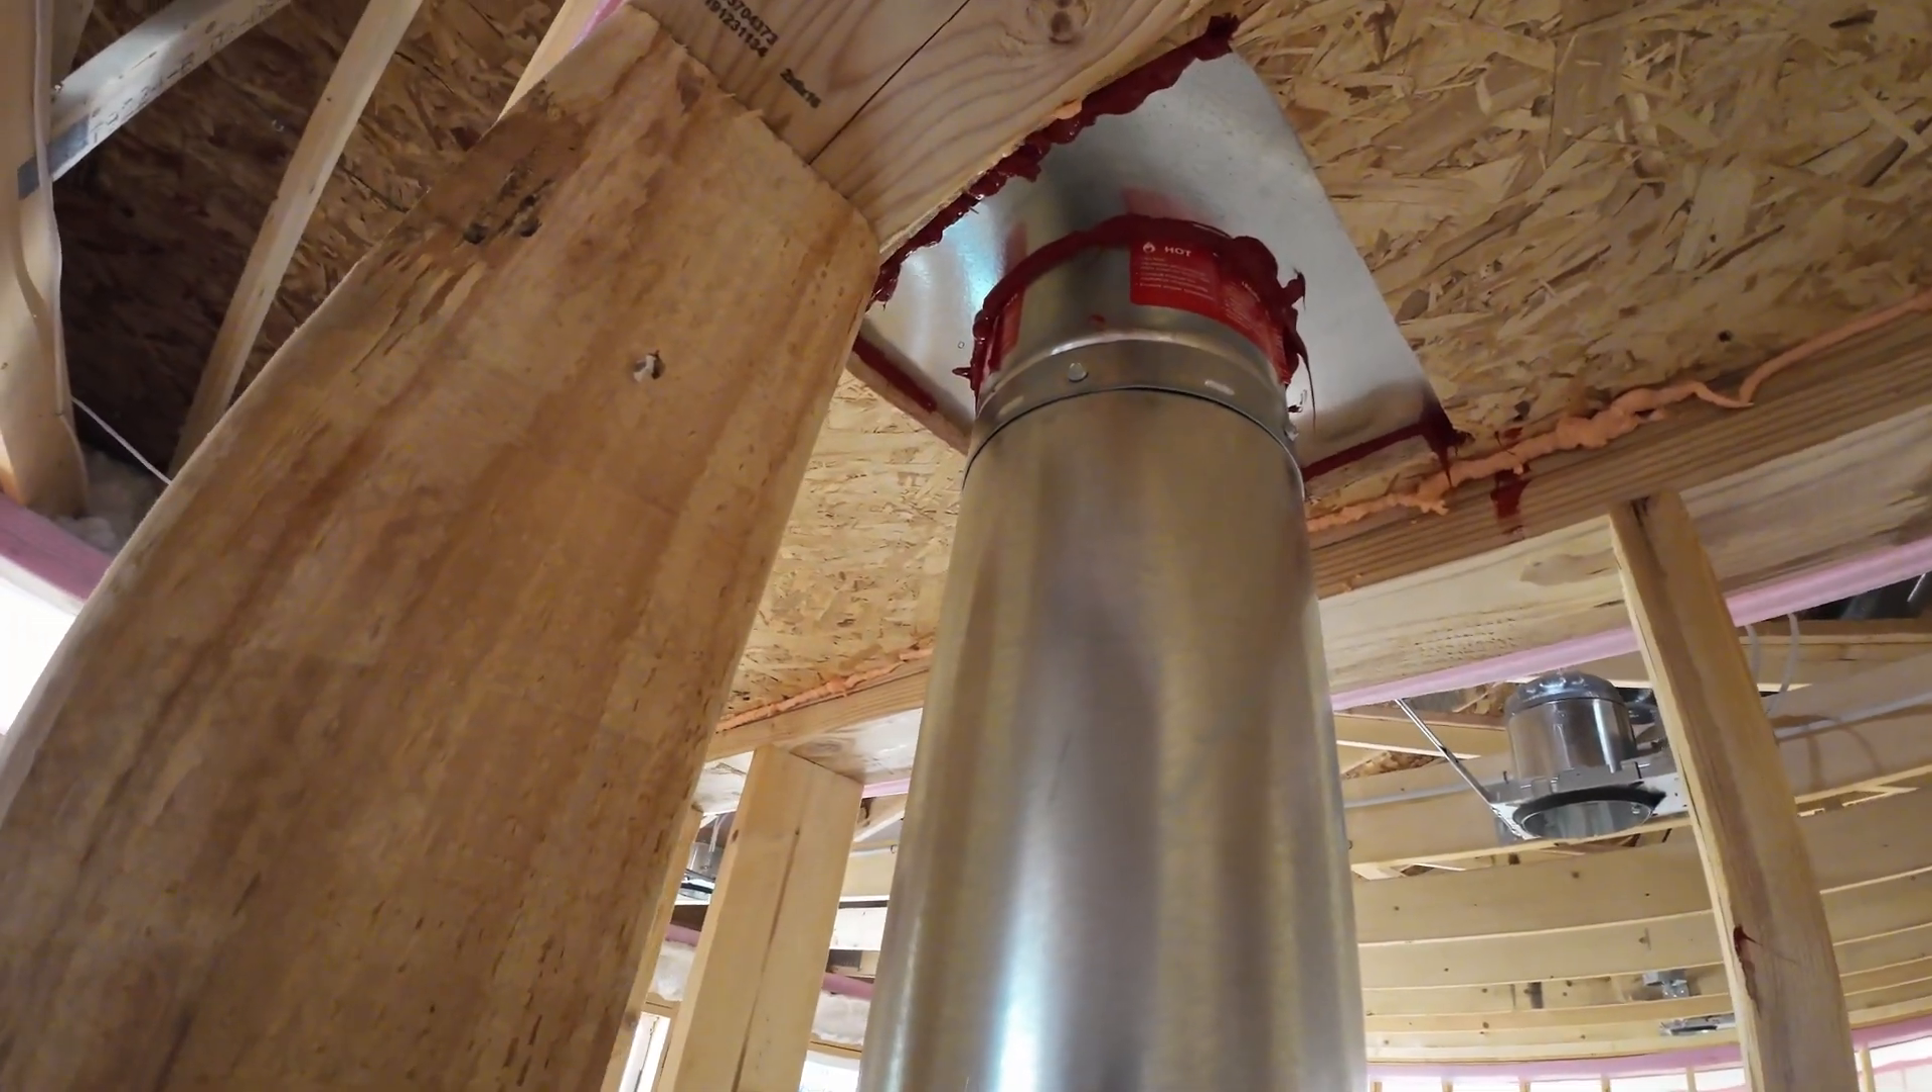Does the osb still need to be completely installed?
No.